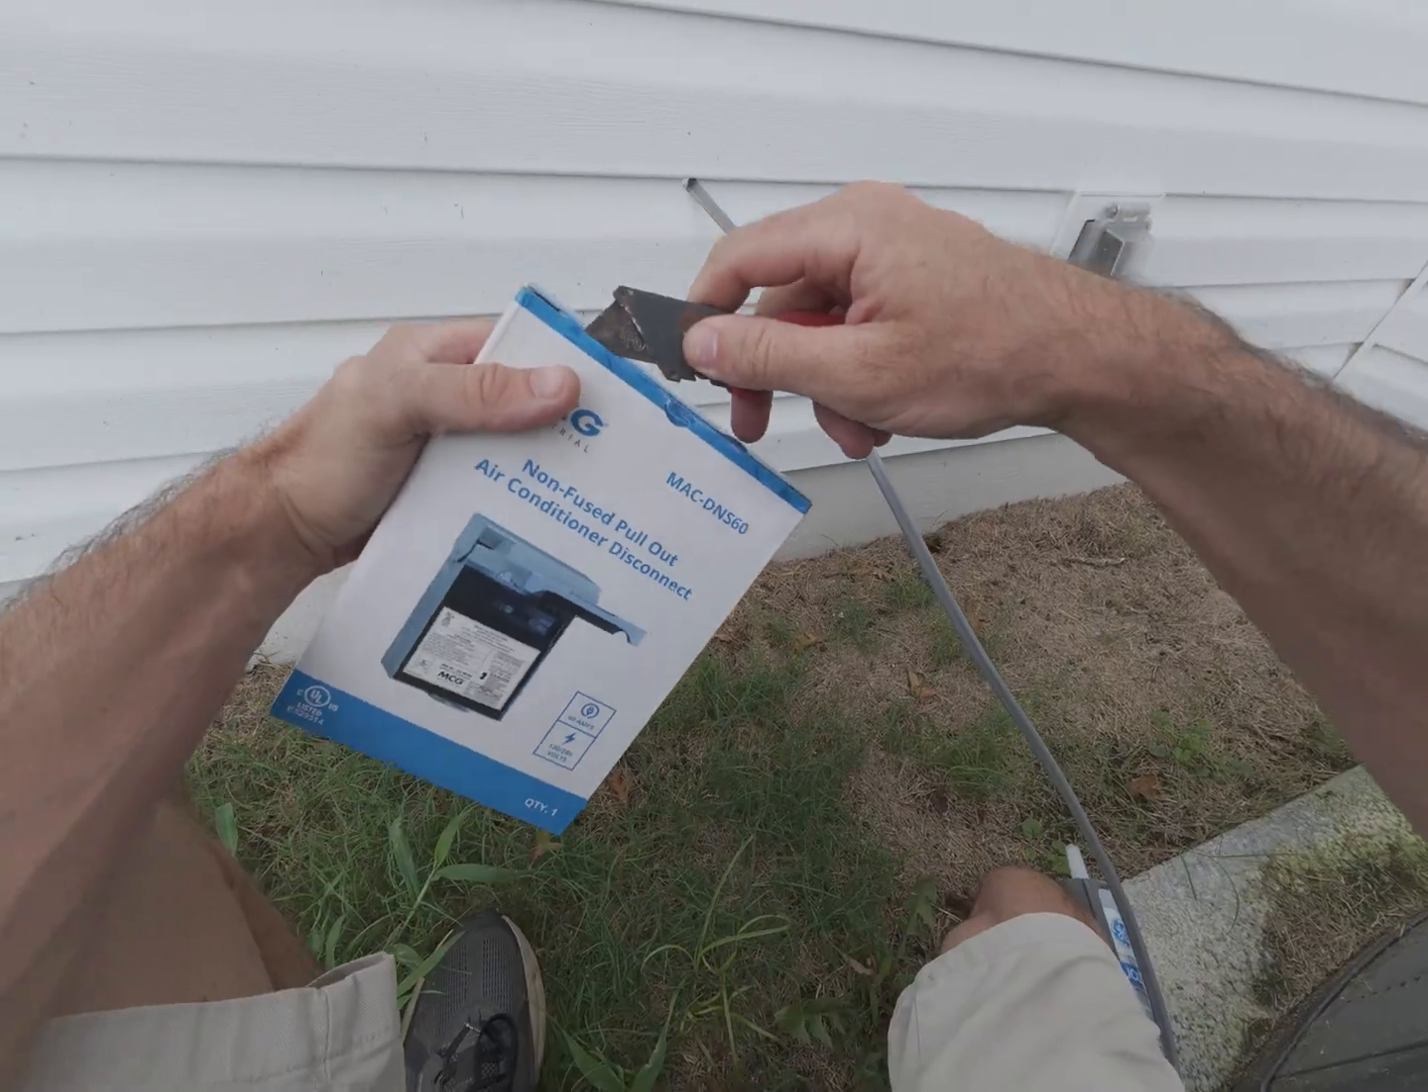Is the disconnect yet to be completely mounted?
Yes.